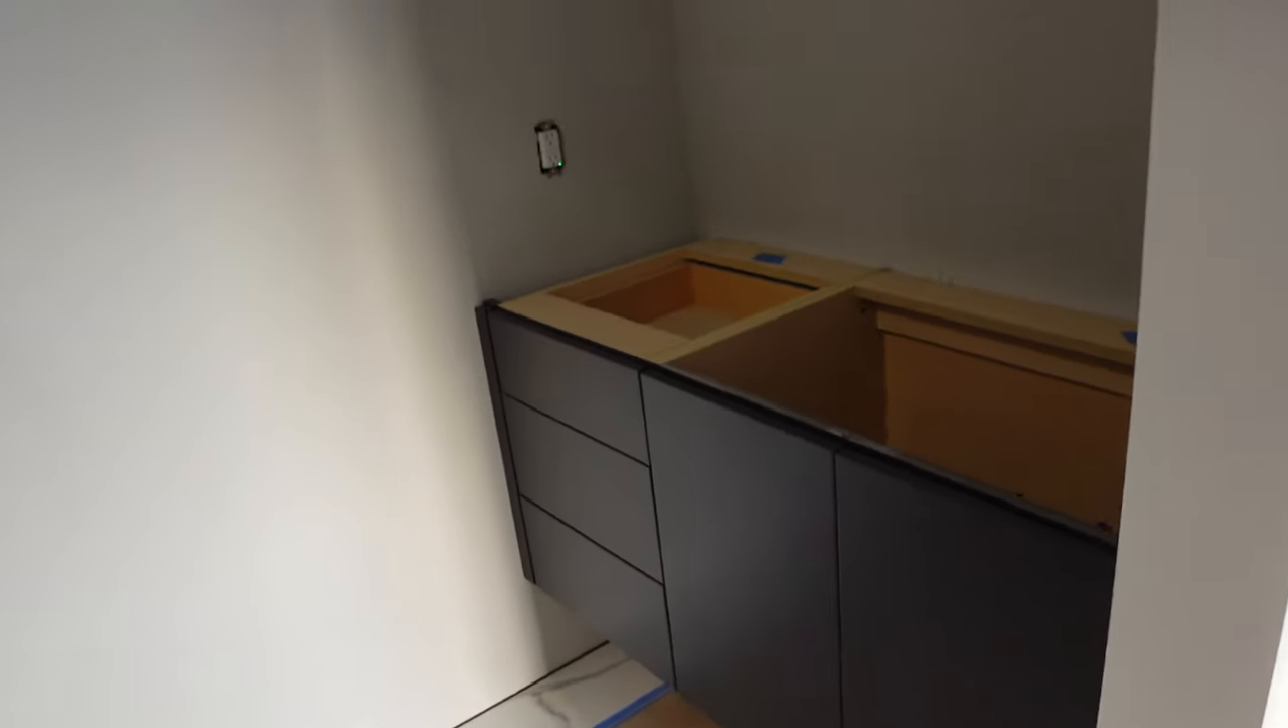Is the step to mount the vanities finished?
Yes.